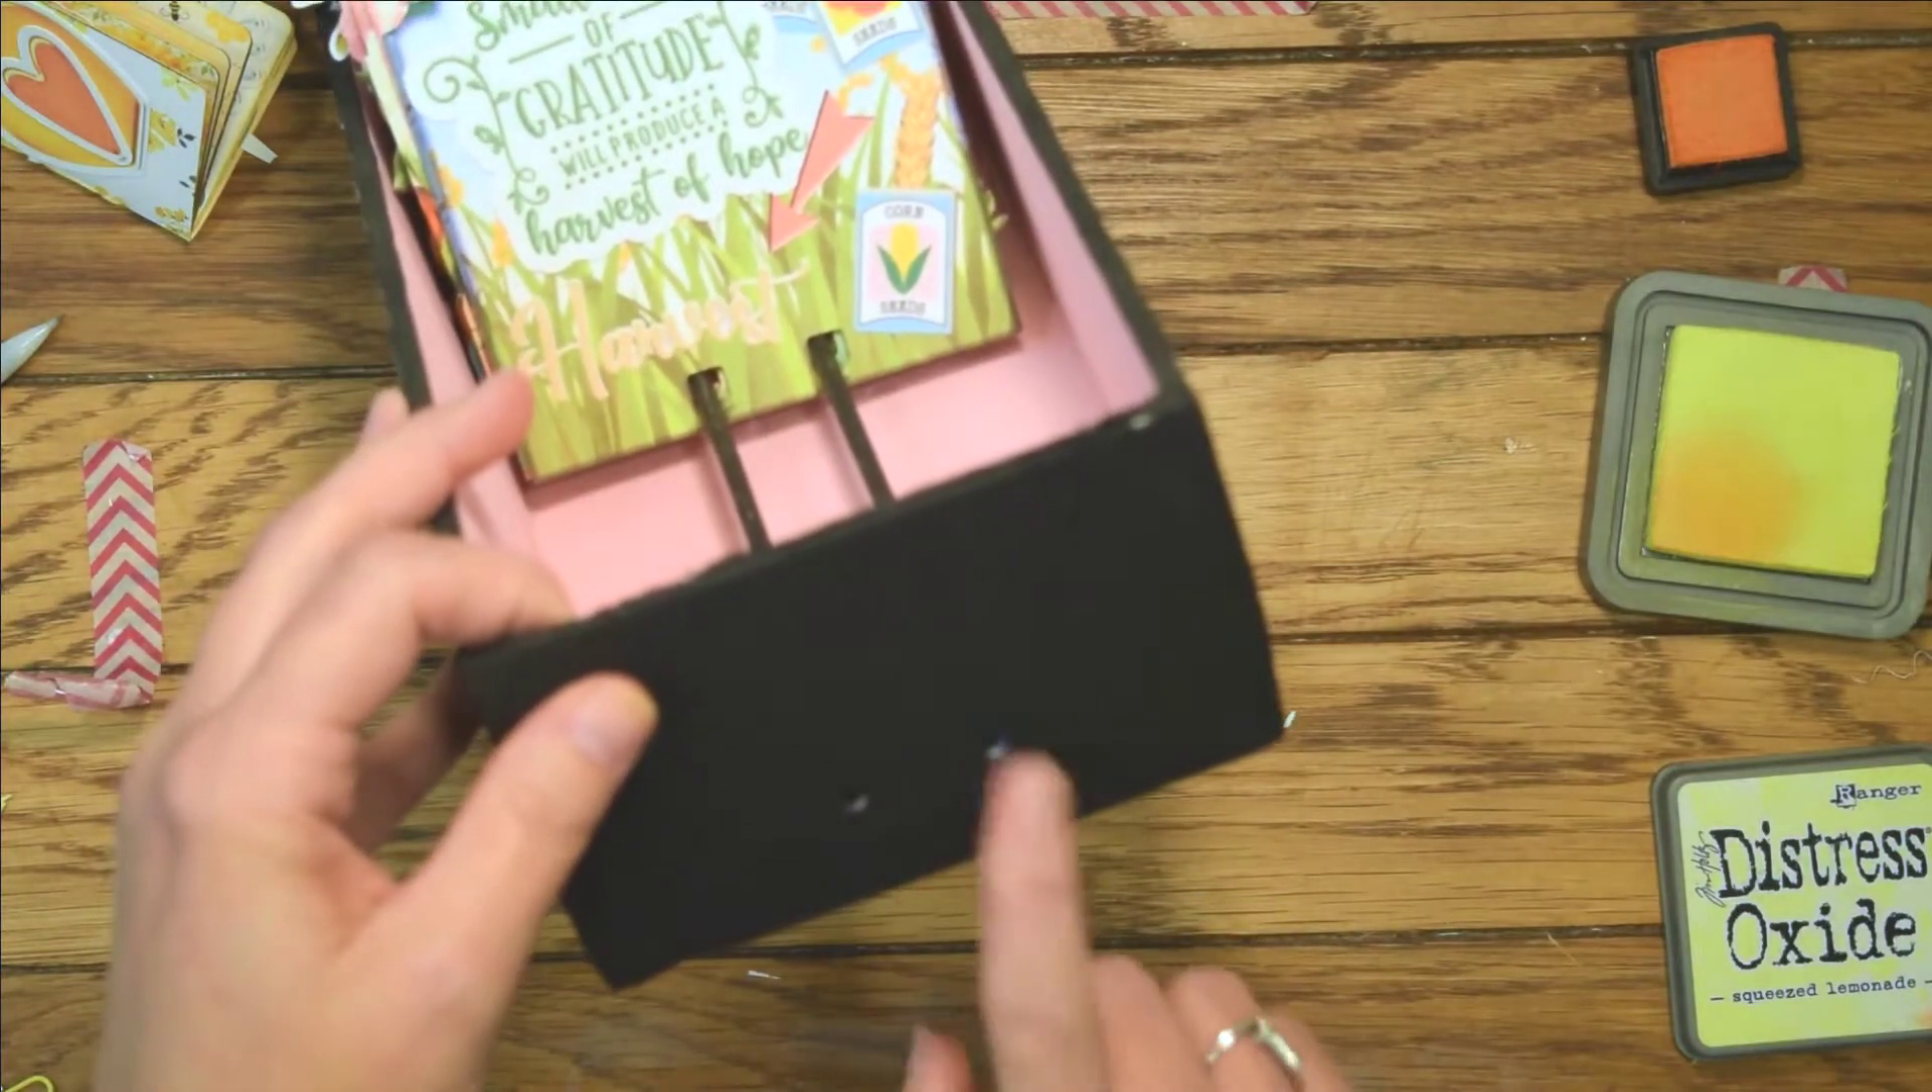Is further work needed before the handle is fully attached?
Yes.